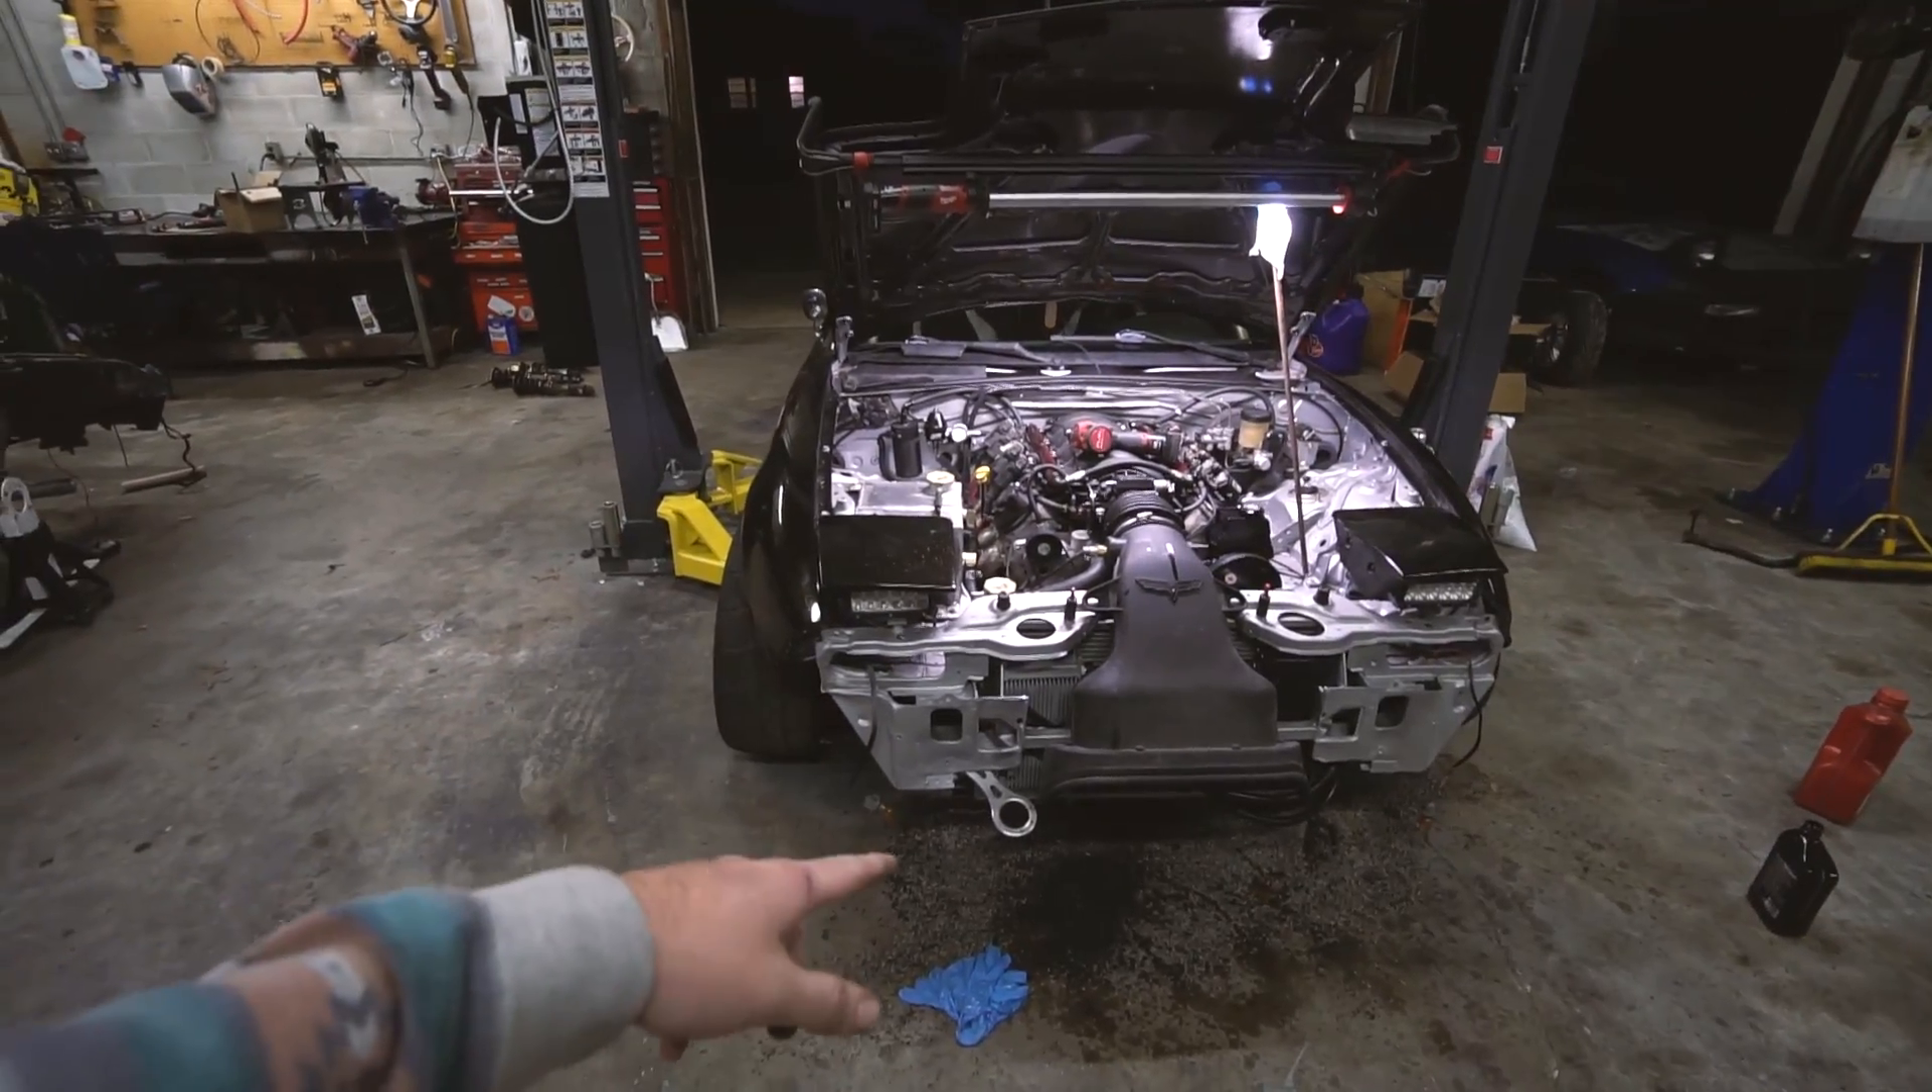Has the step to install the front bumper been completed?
No.